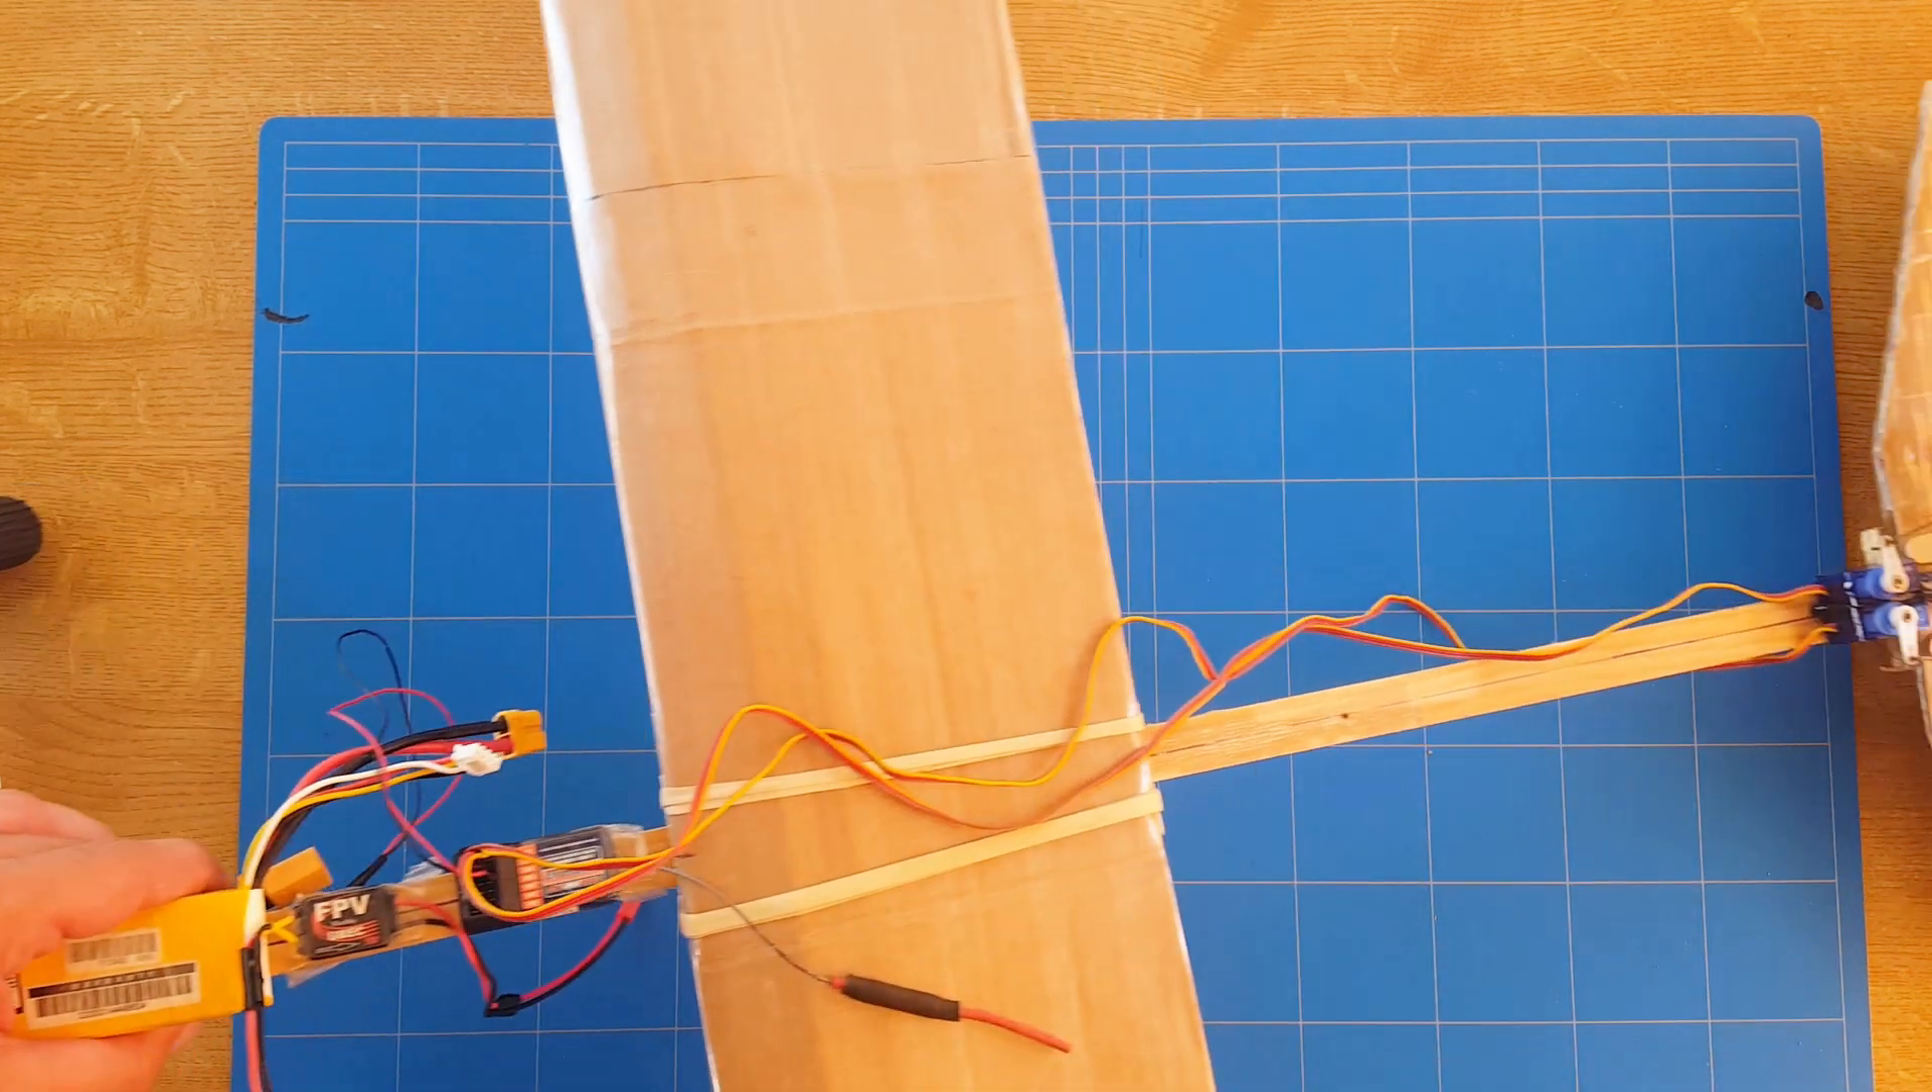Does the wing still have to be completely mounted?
No.